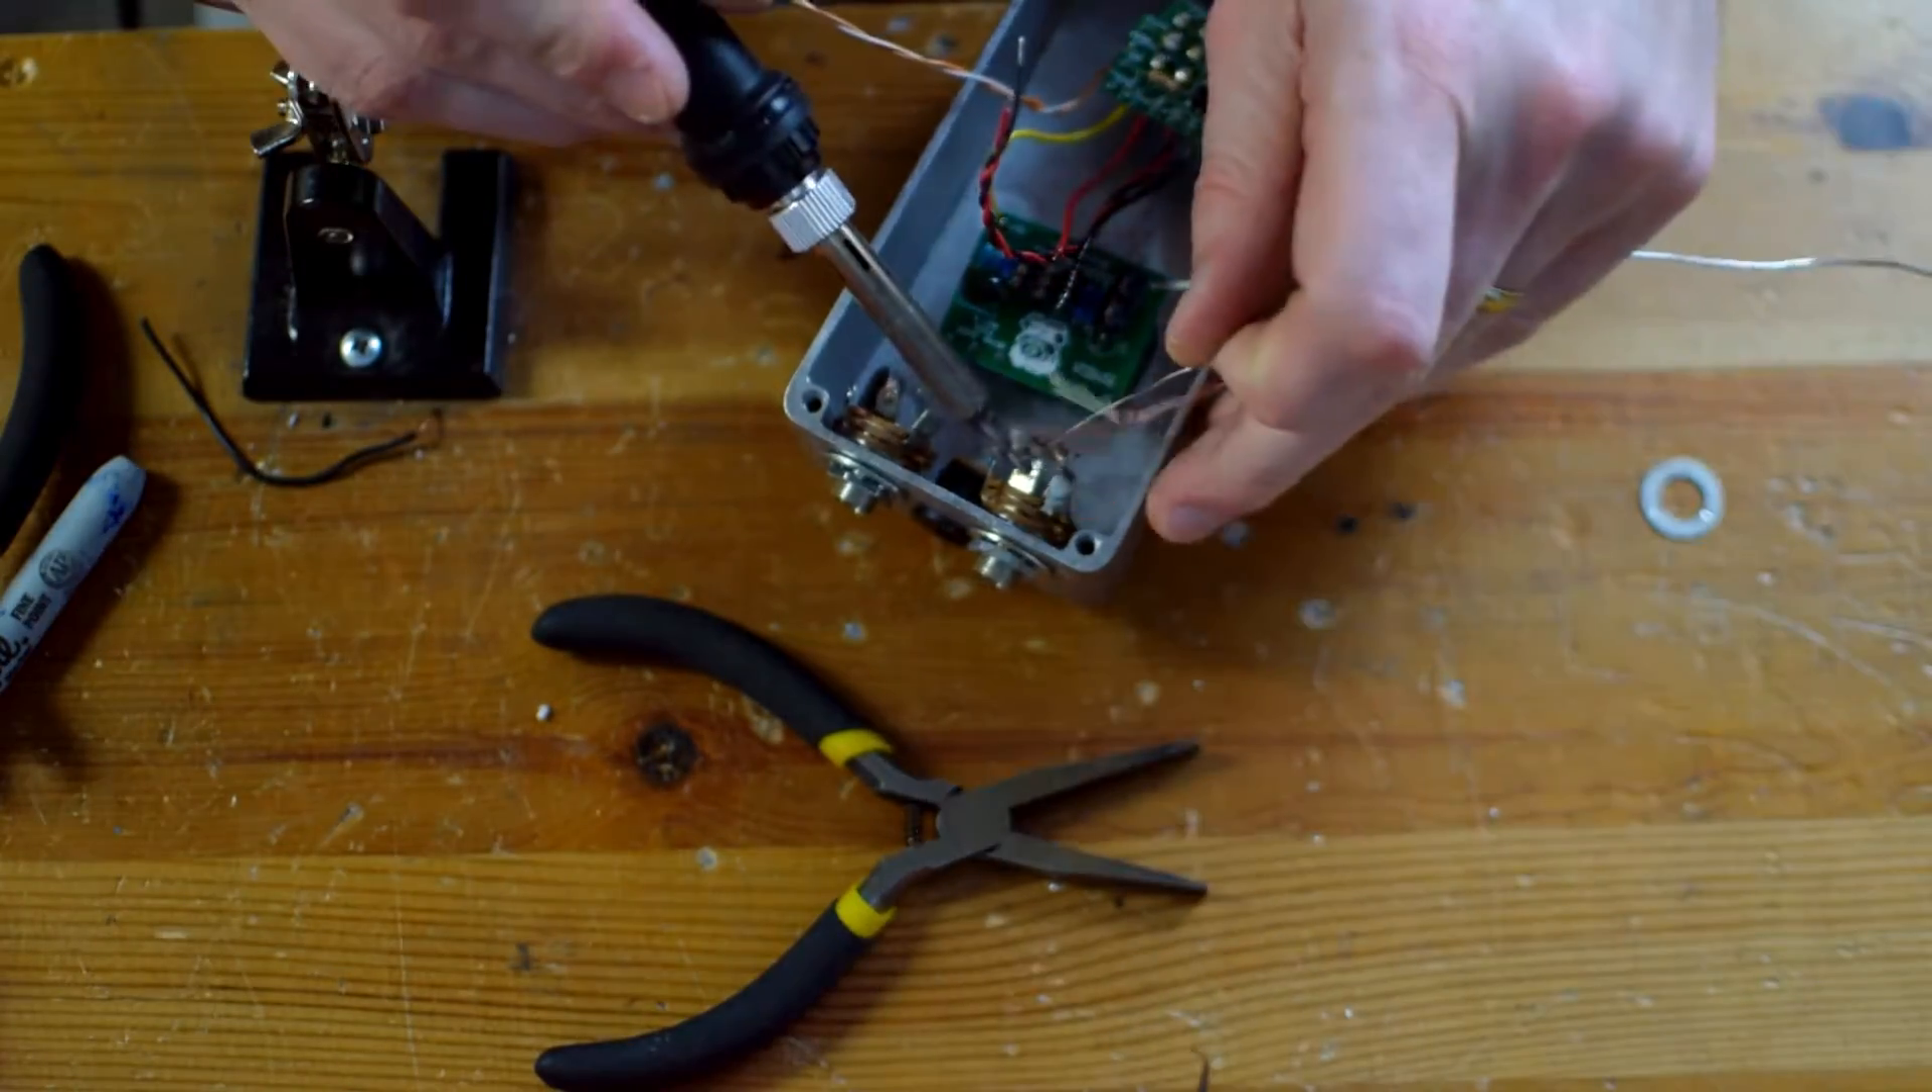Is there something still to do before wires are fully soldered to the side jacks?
Yes.